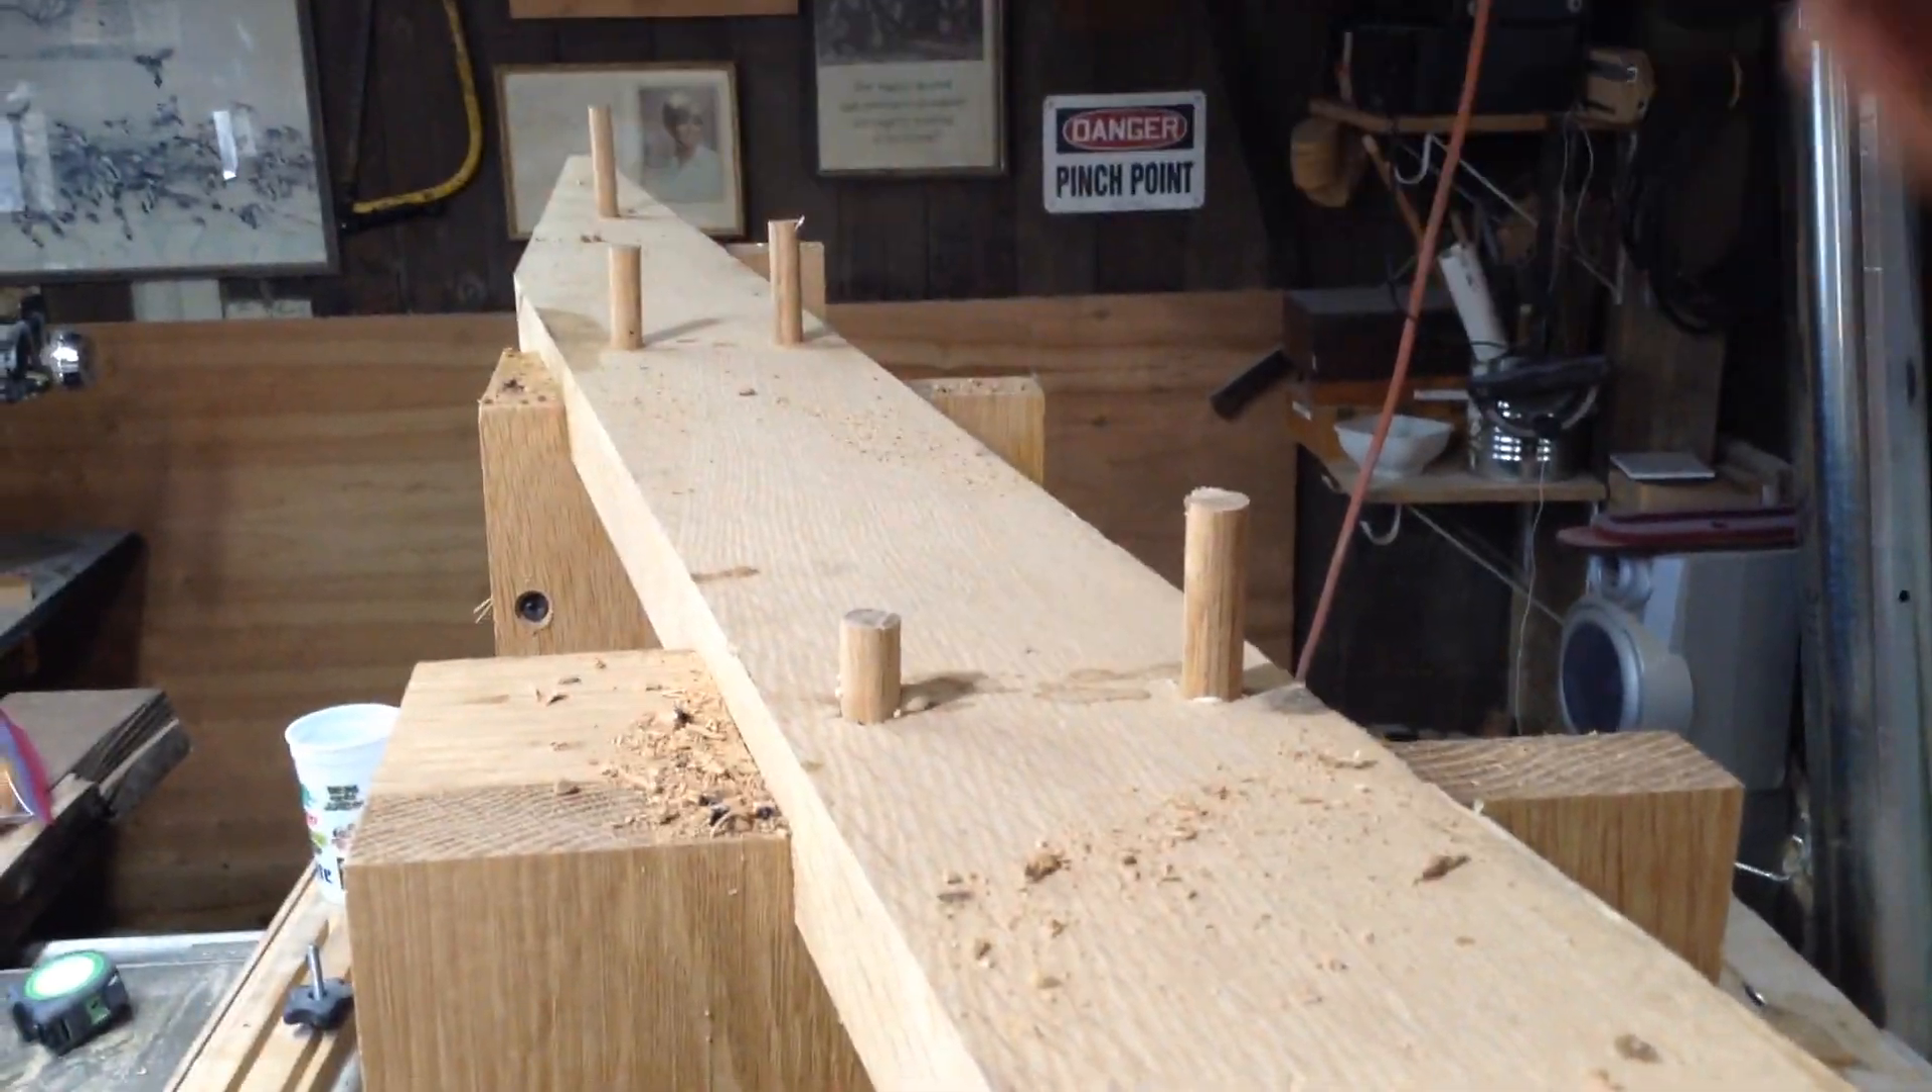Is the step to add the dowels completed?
Yes.